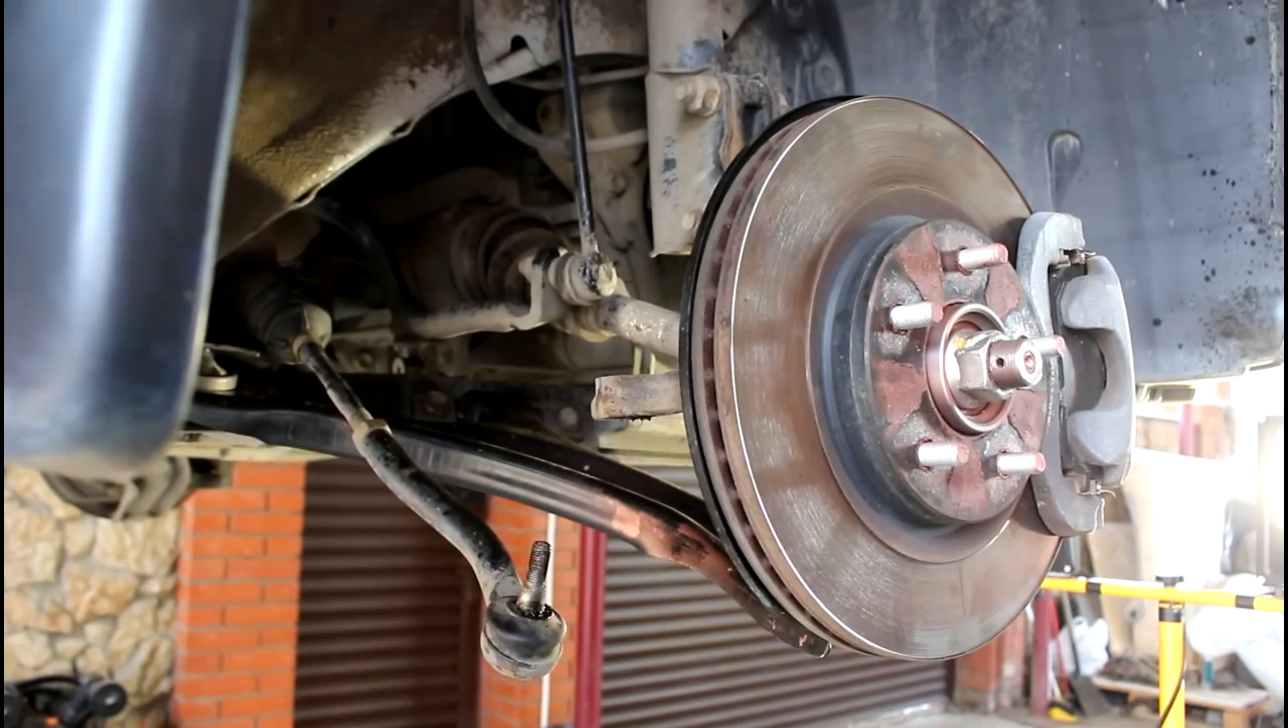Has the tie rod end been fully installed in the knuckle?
No.